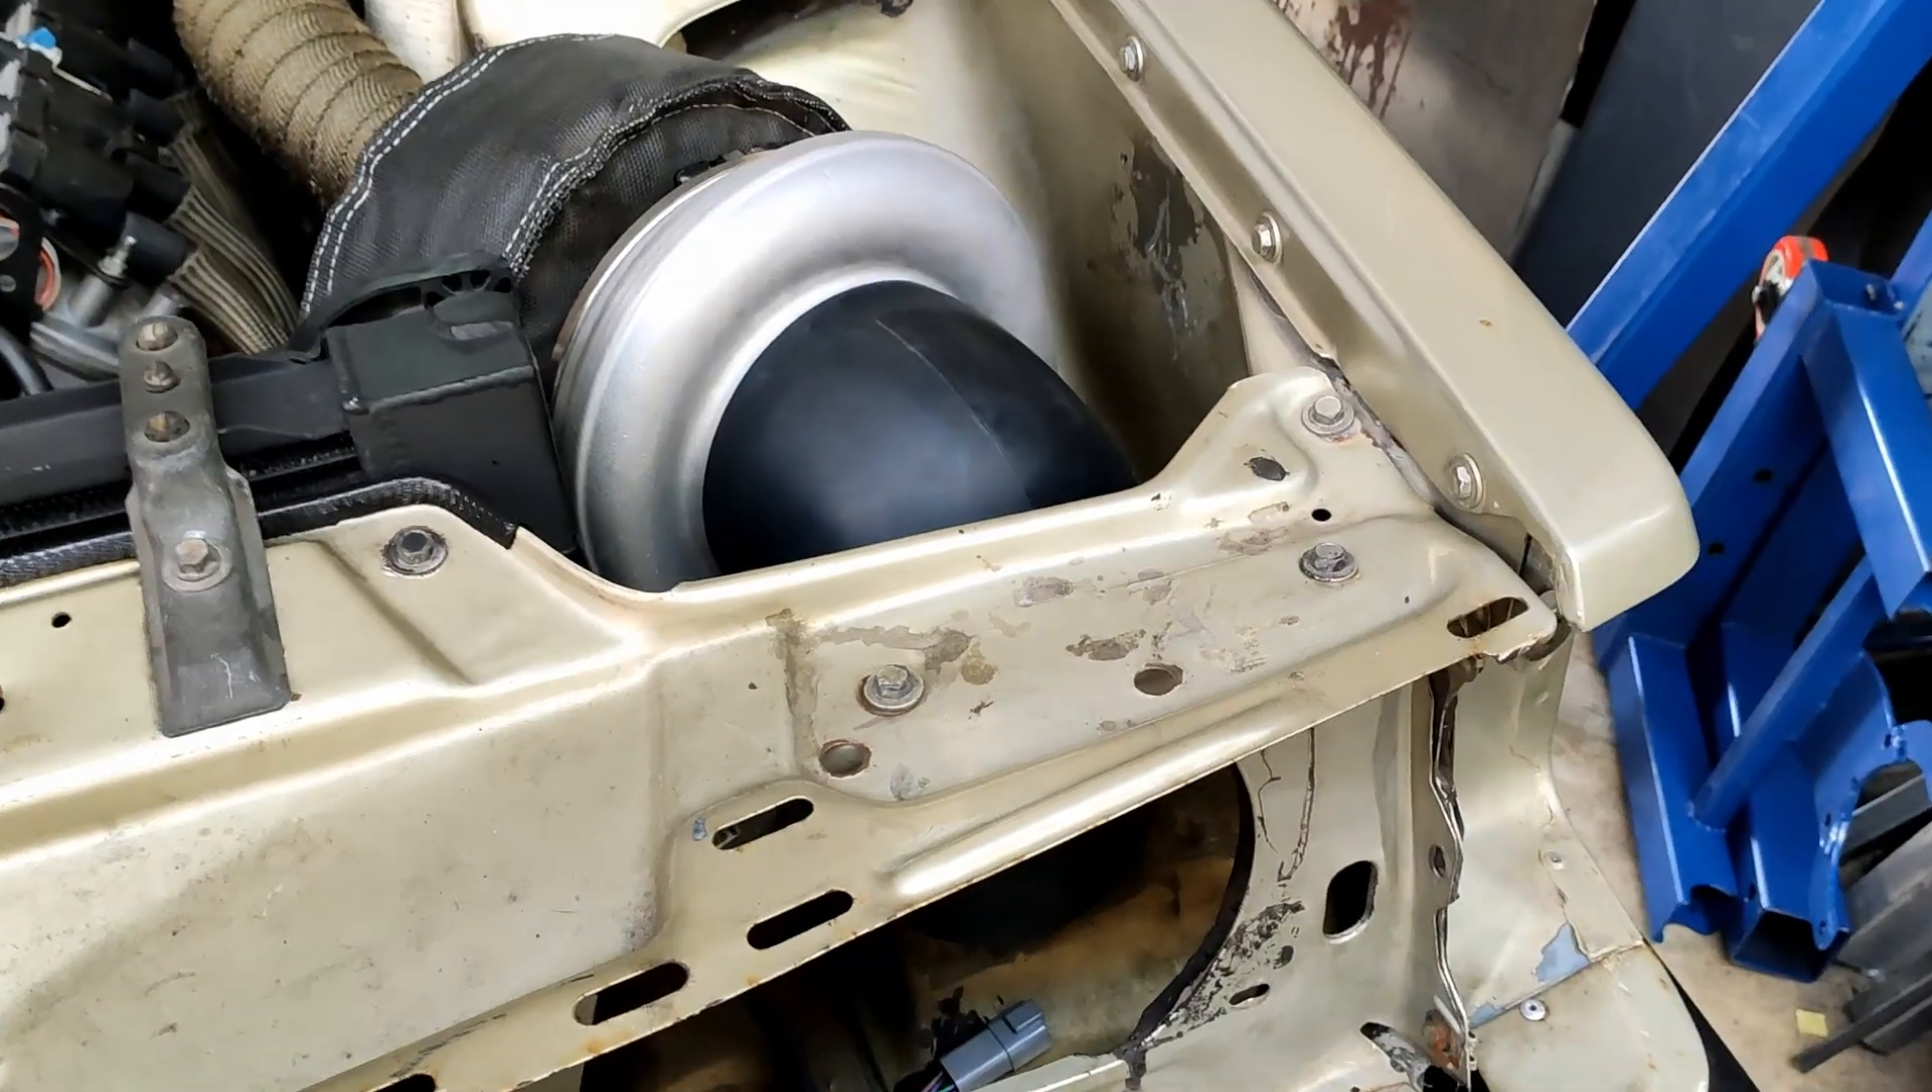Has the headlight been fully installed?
No.